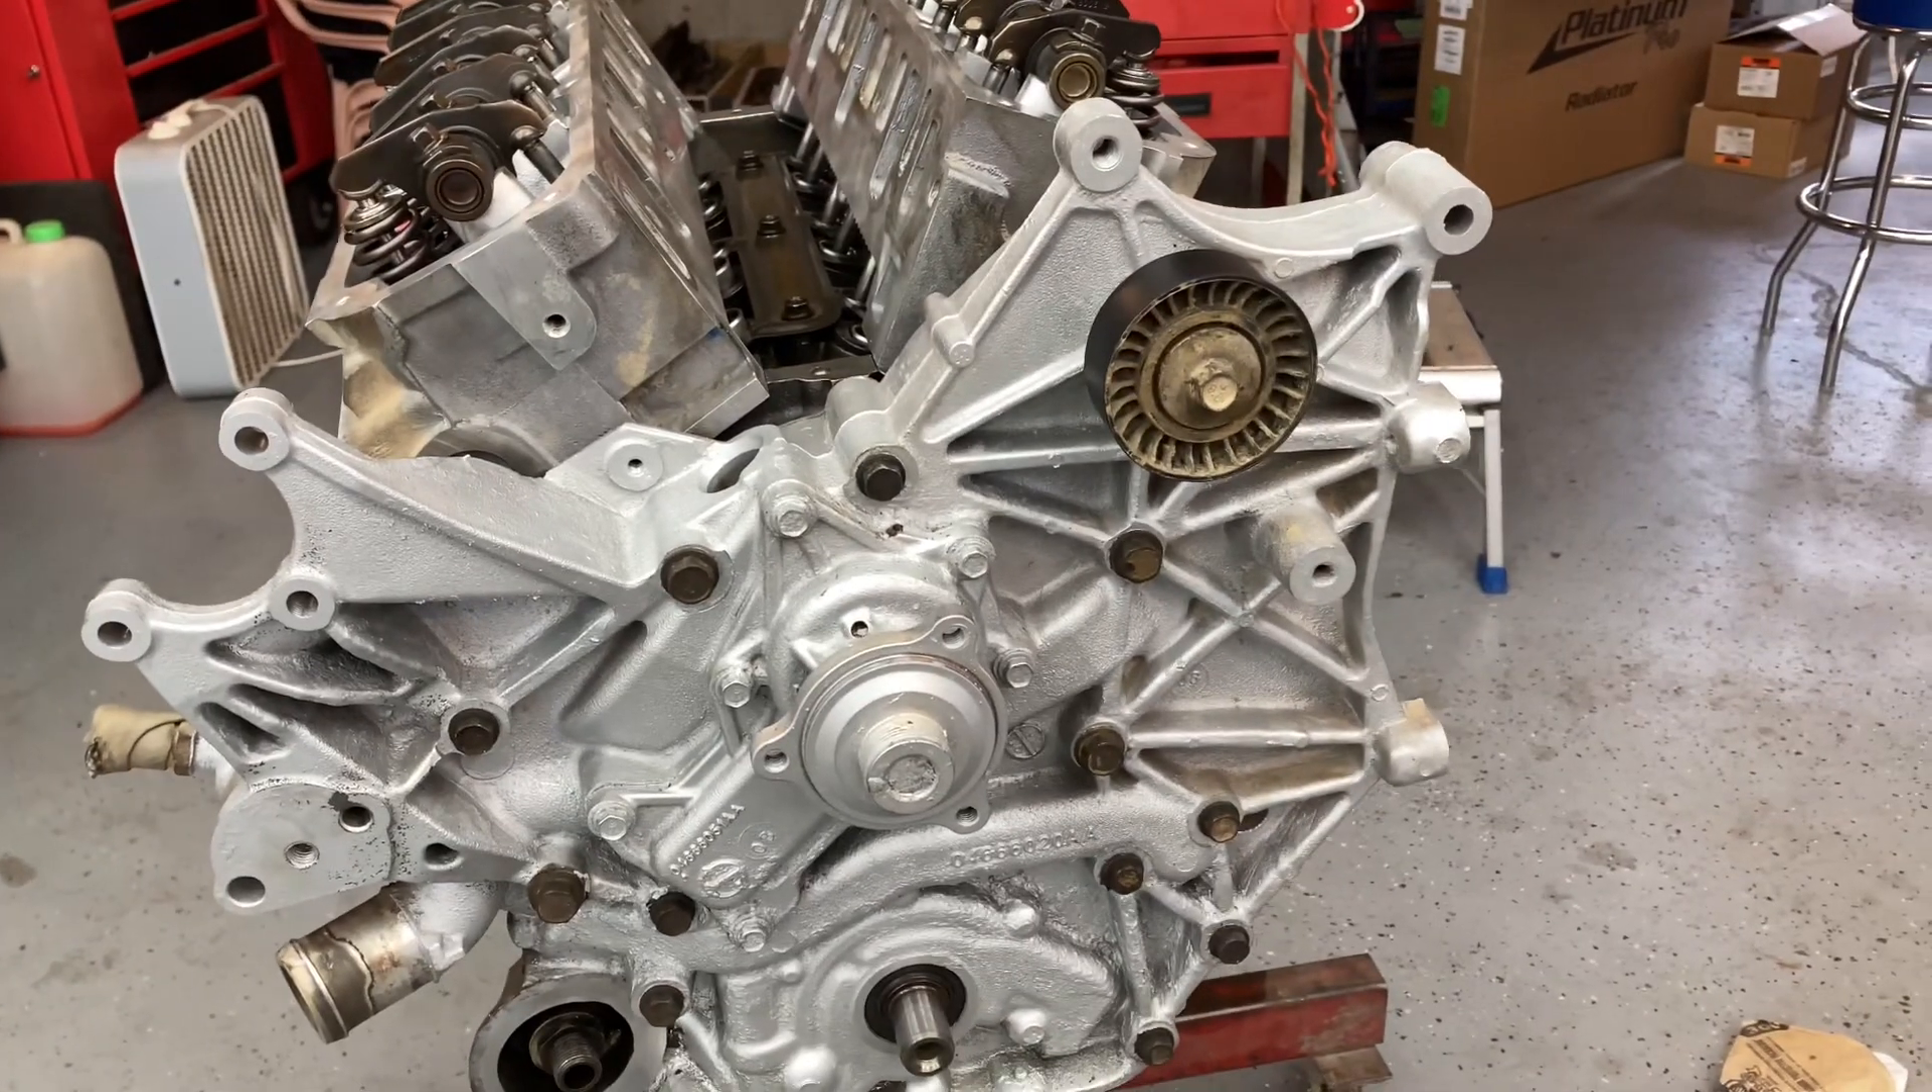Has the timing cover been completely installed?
Yes.